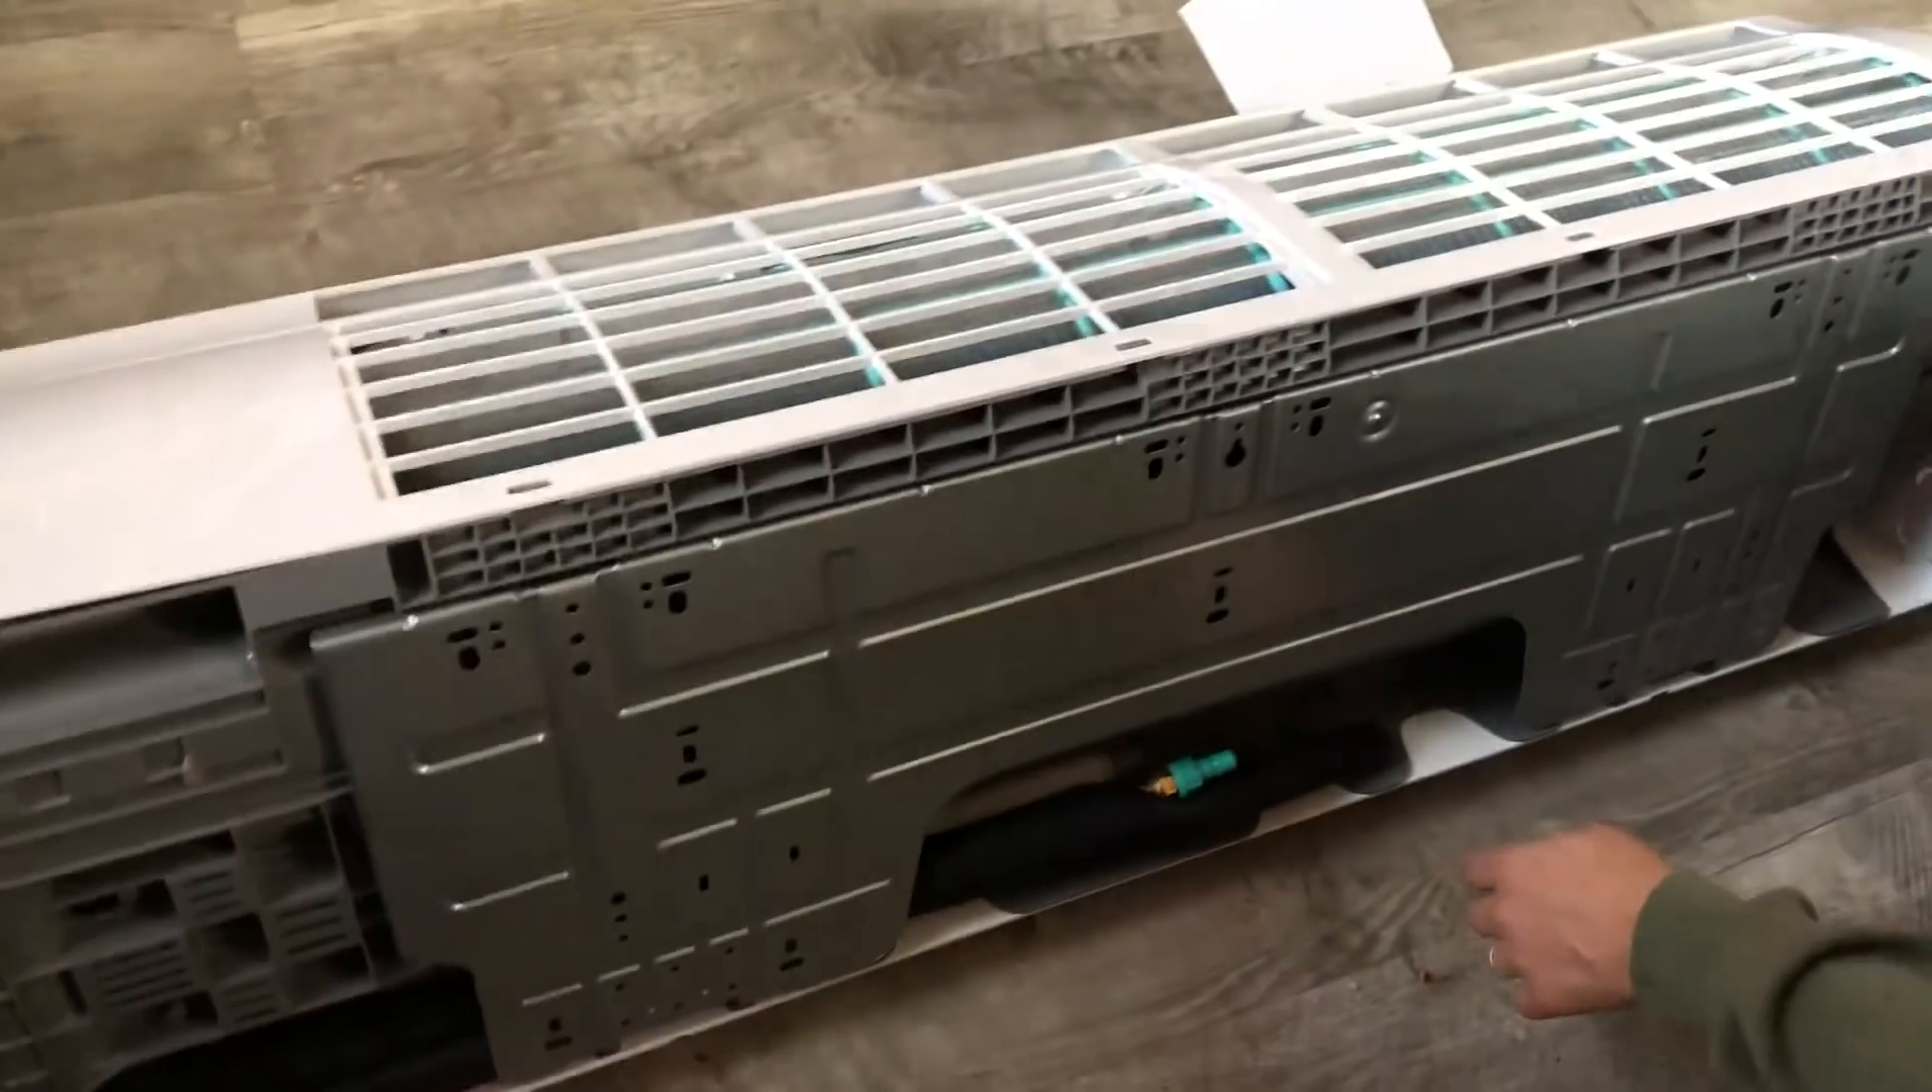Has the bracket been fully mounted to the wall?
No.